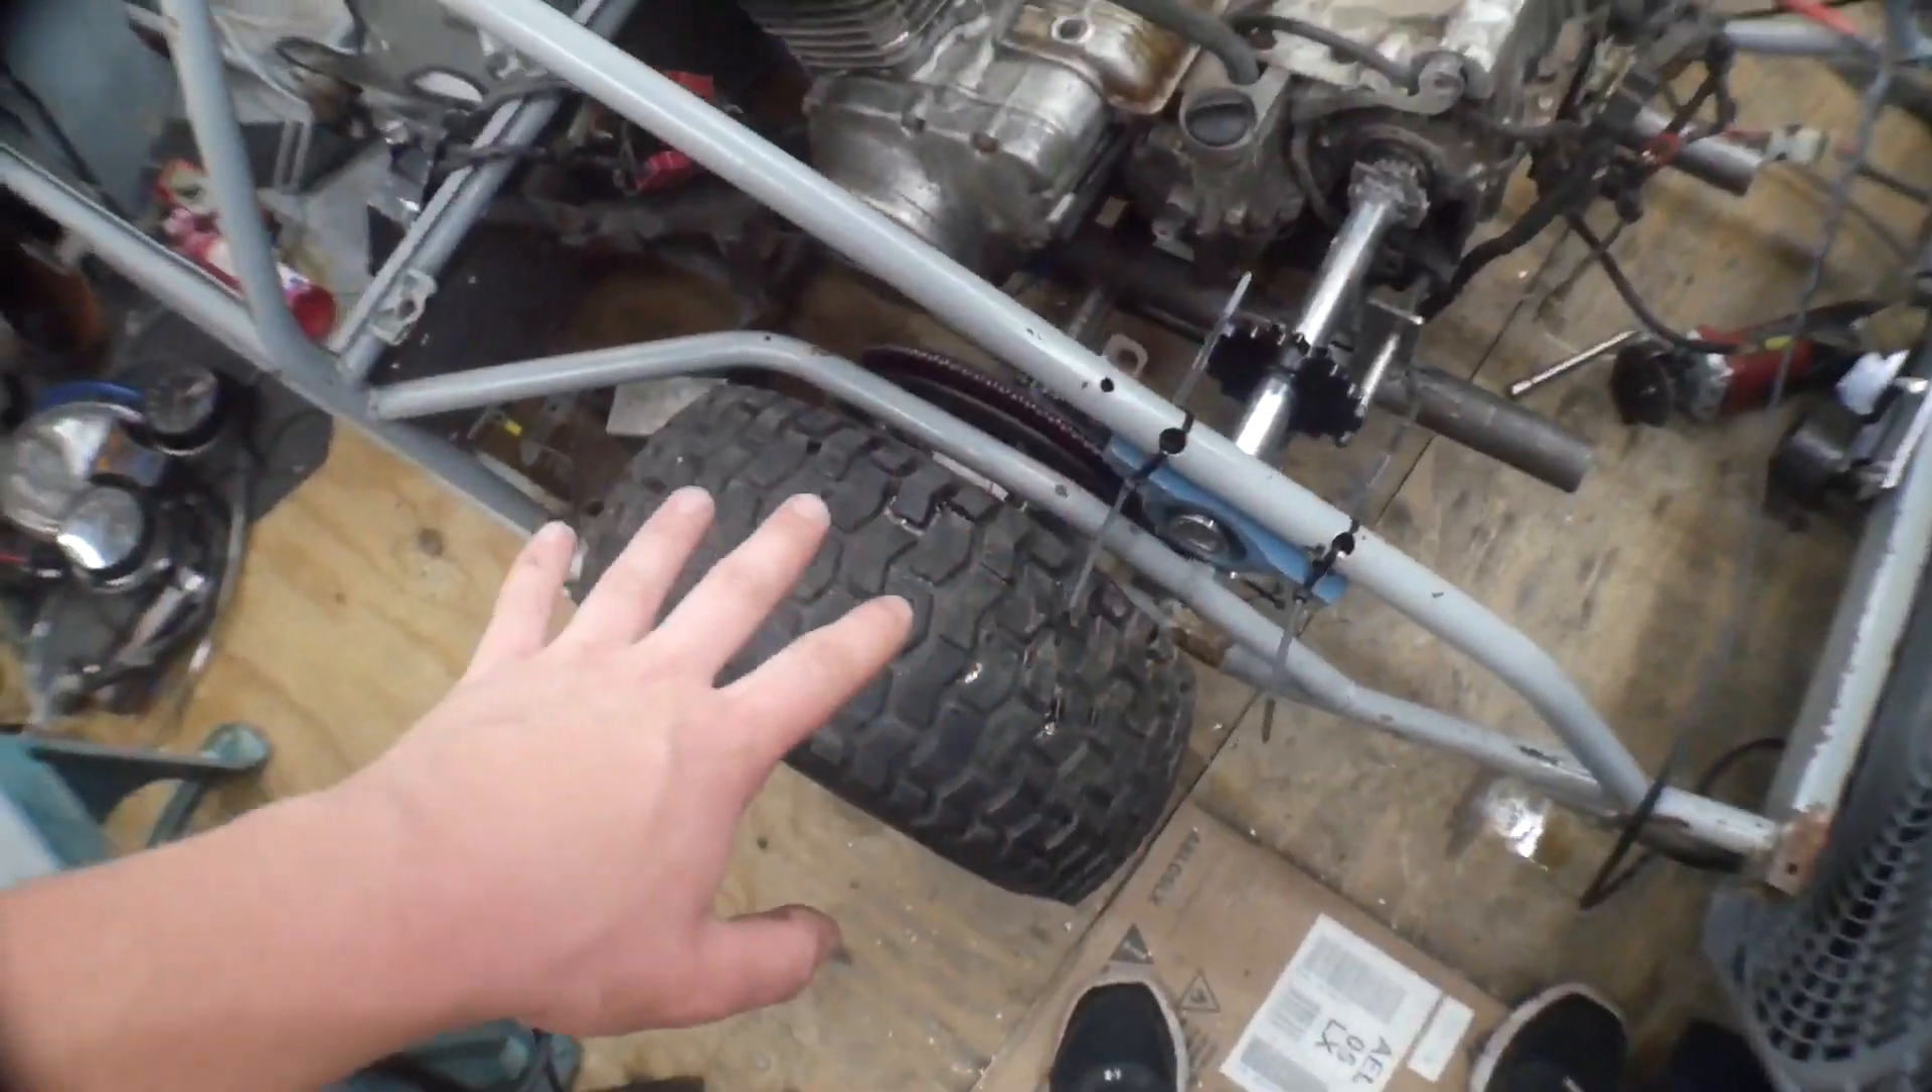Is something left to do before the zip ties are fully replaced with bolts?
Yes.